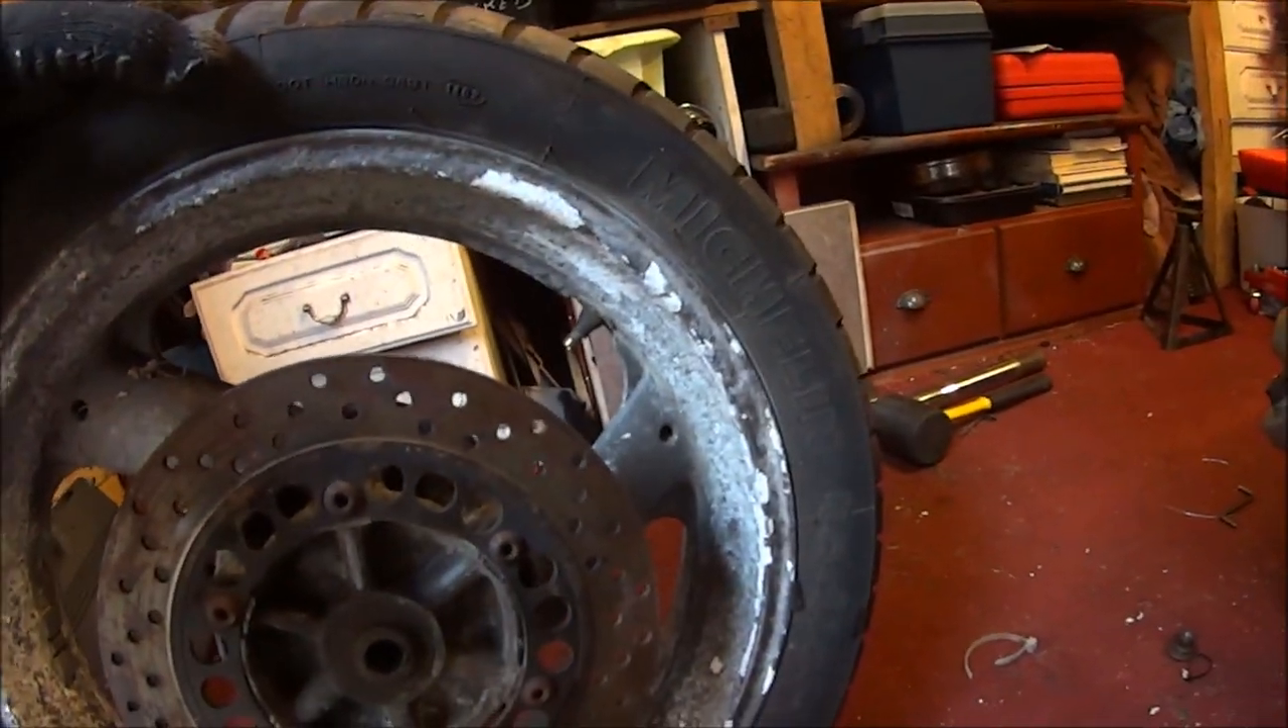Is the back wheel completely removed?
Yes.